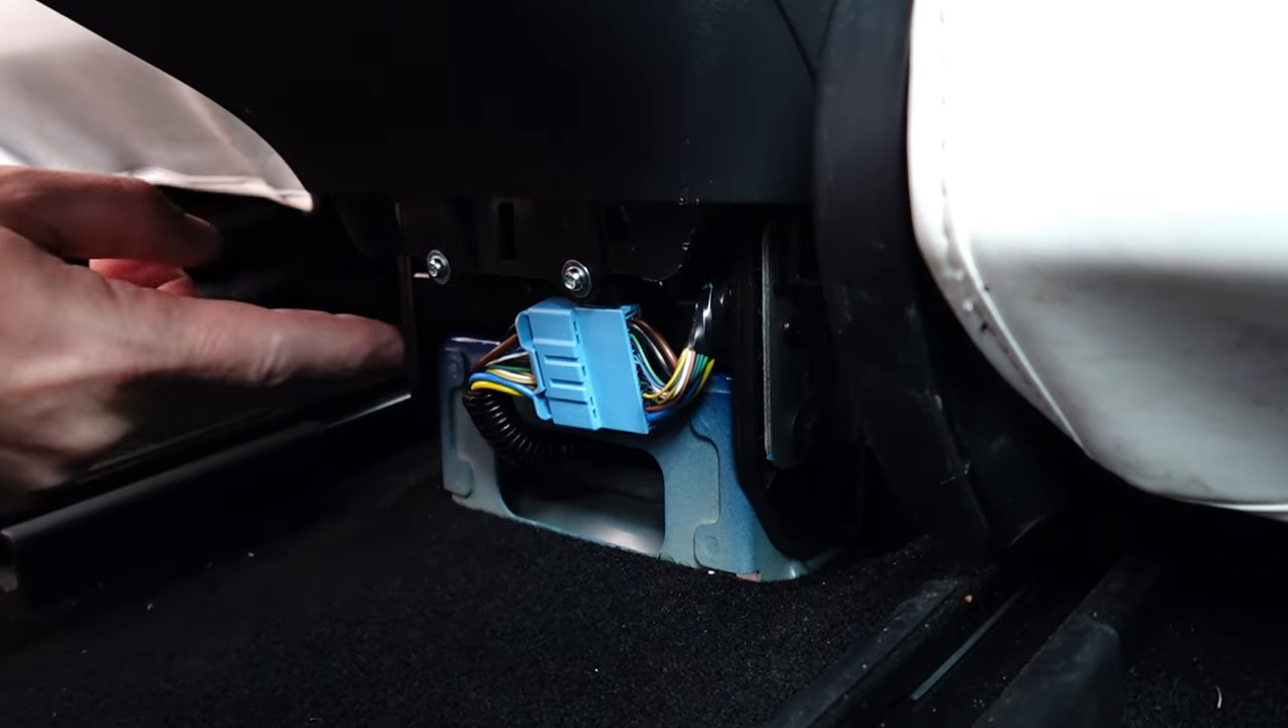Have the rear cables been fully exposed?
Yes.